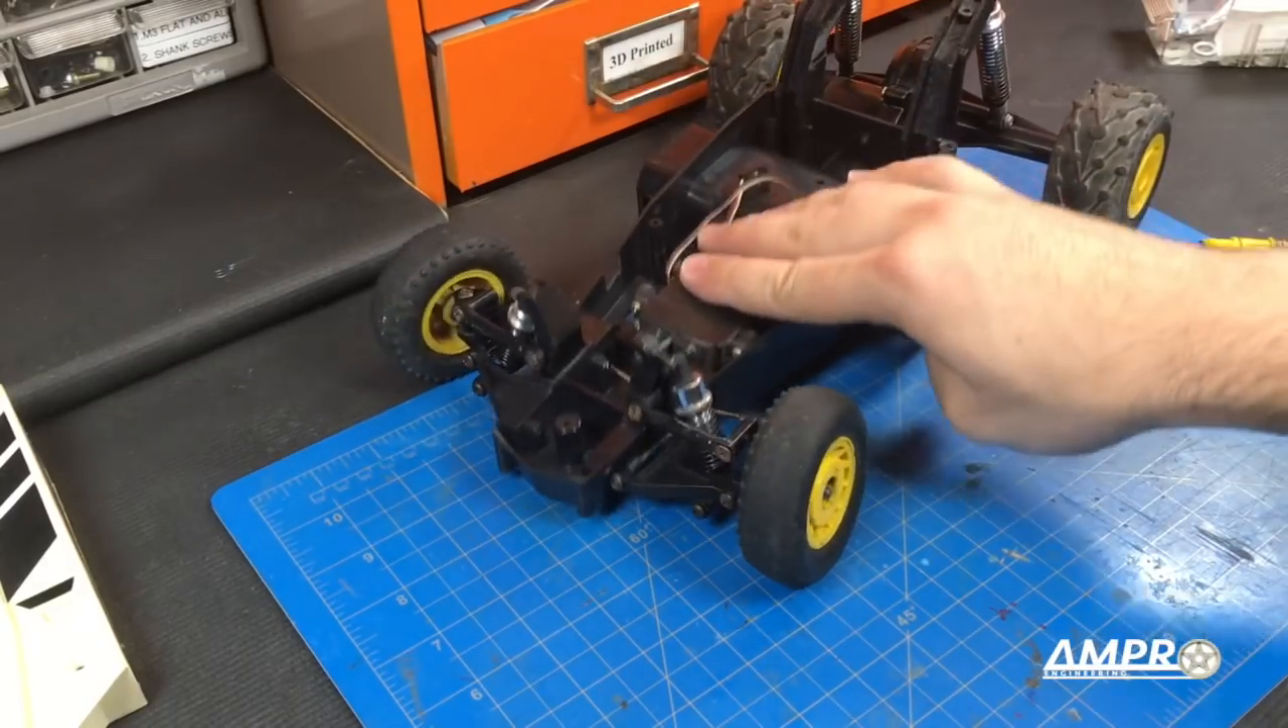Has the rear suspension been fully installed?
Yes.